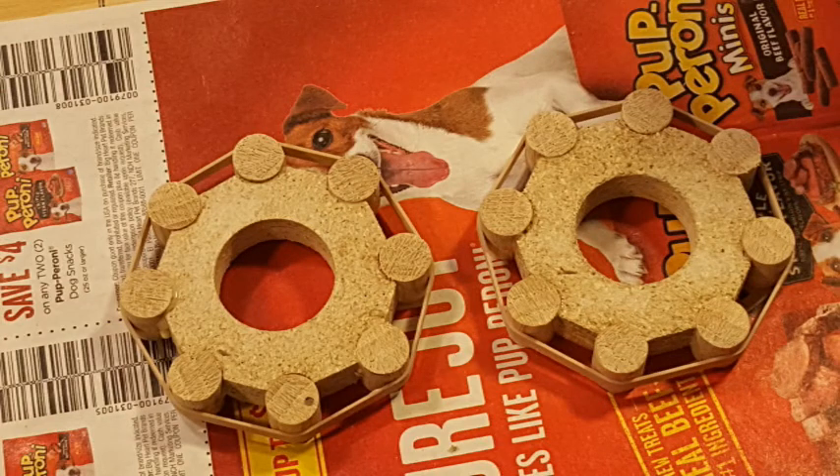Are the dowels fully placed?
Yes.